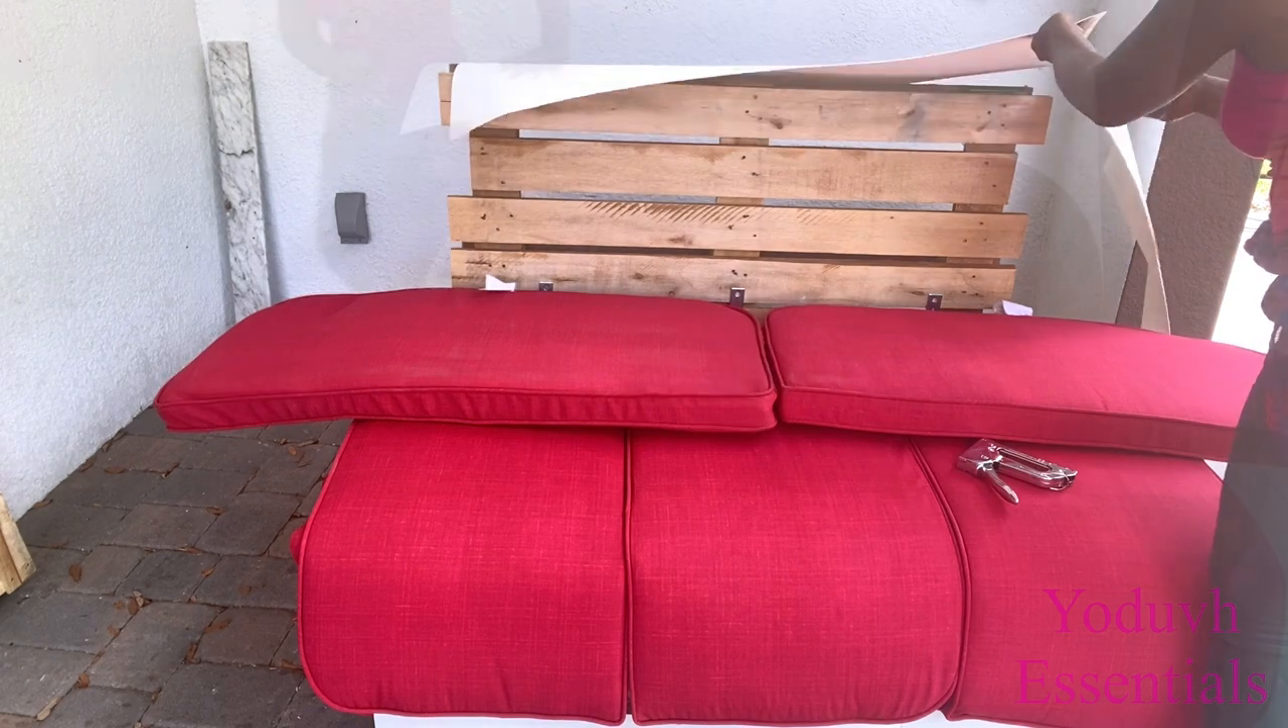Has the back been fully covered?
No.